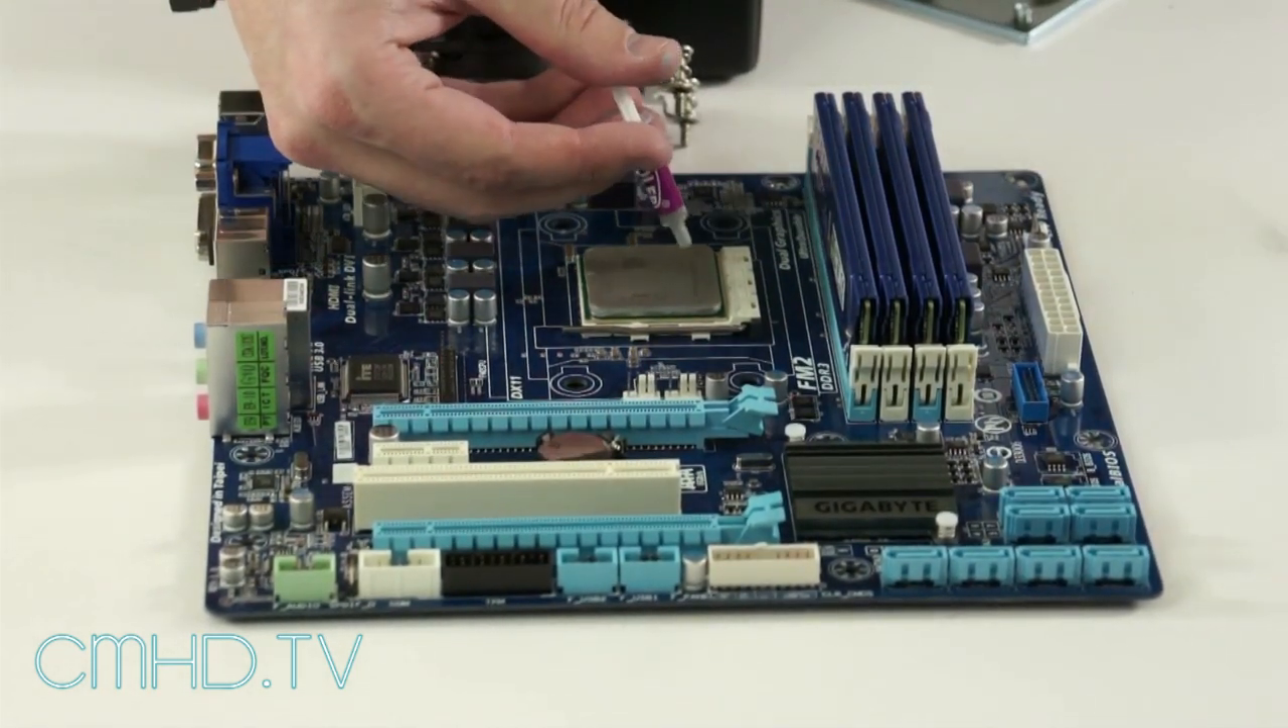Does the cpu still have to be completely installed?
No.